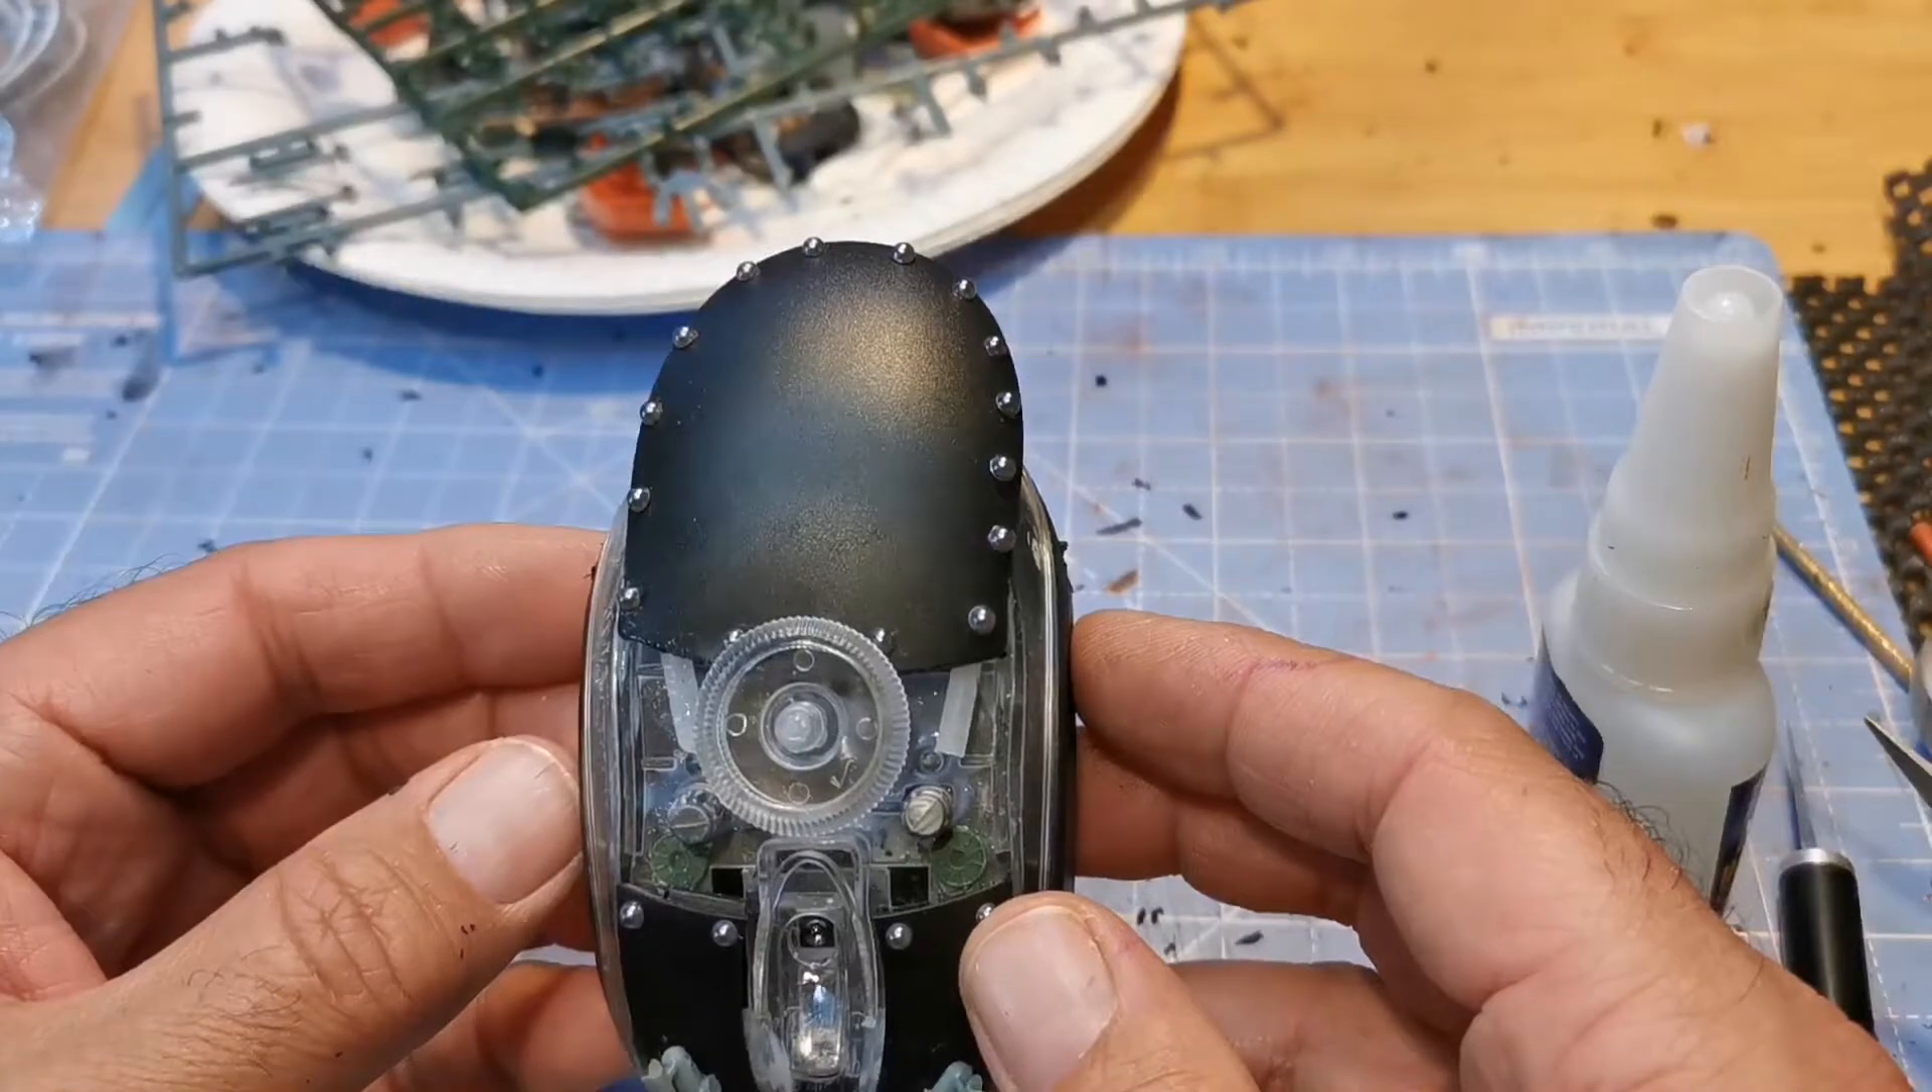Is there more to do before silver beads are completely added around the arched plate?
No.